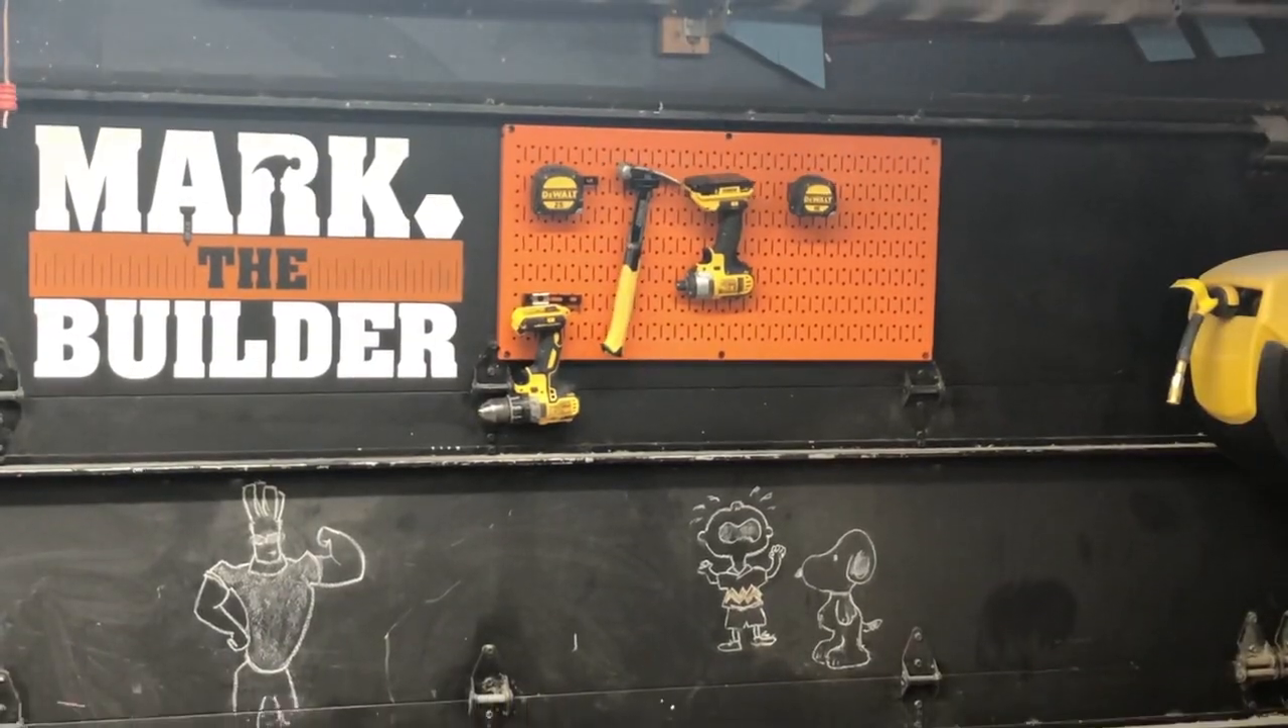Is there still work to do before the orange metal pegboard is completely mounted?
No.